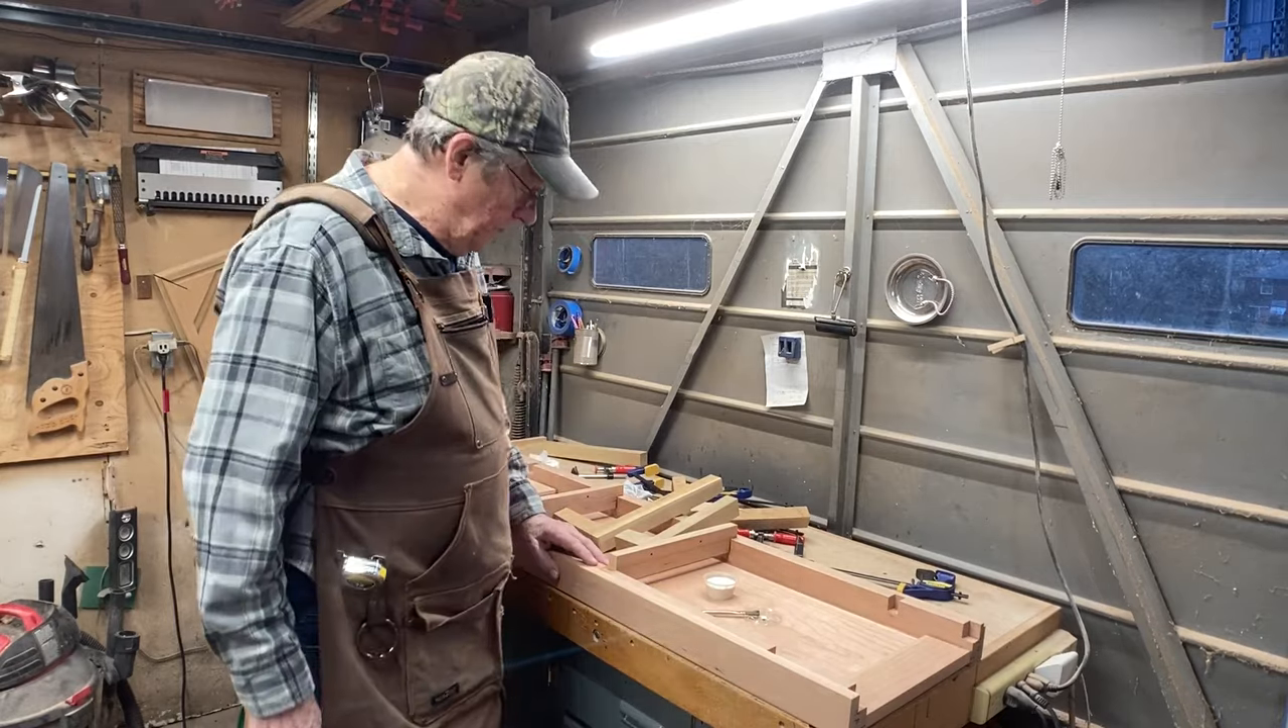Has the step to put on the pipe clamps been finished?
No.